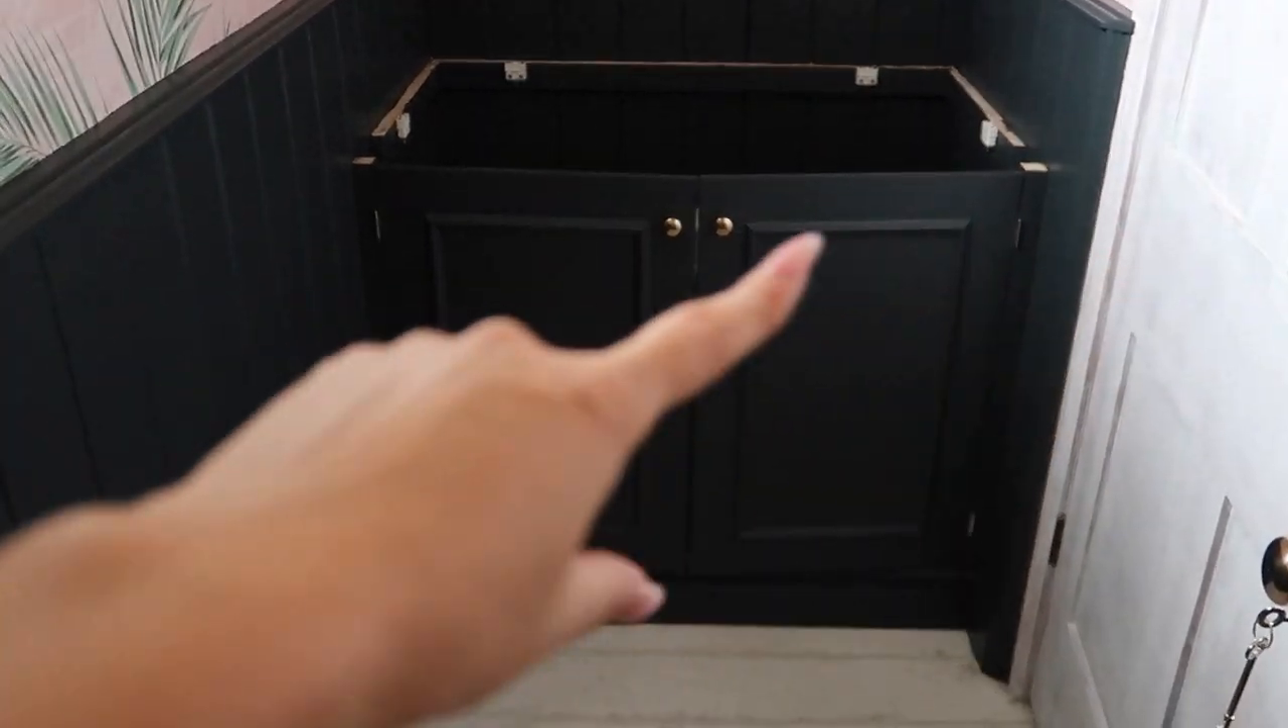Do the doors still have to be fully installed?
No.